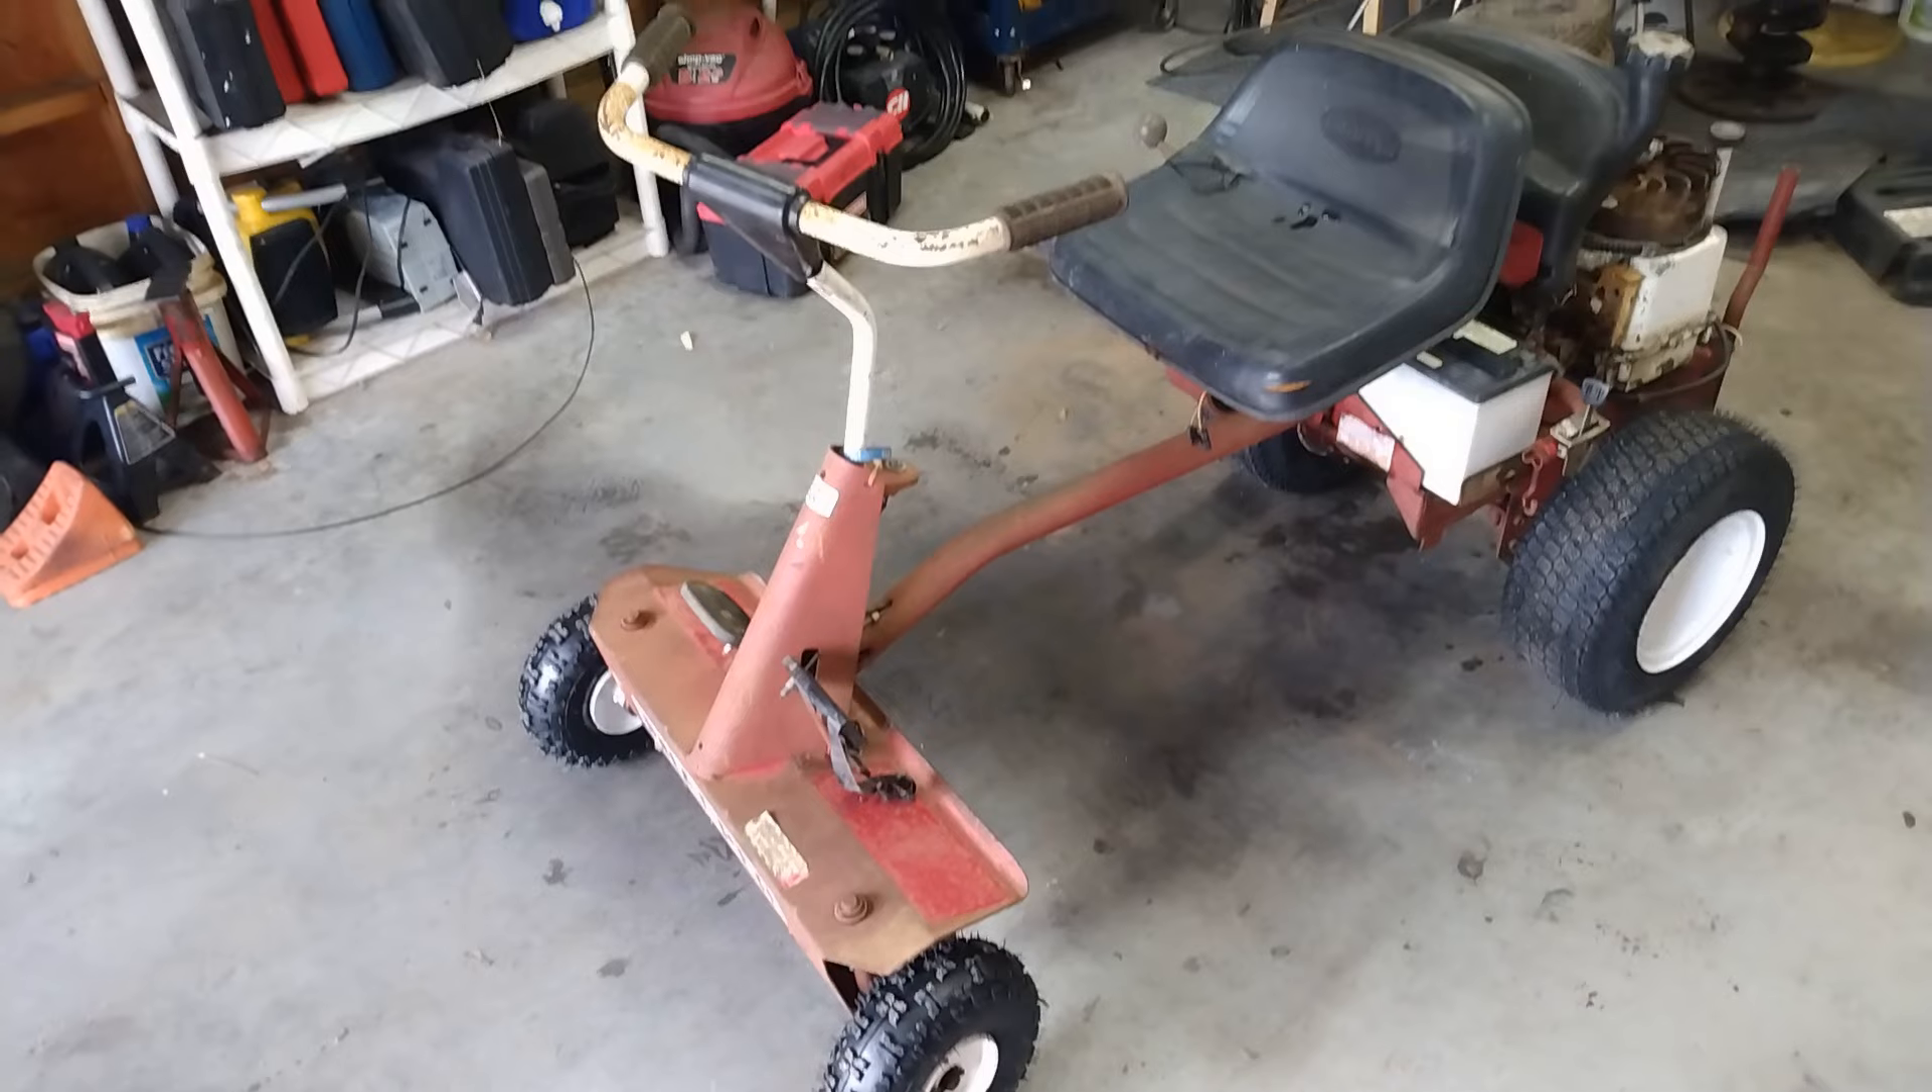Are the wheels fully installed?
Yes.